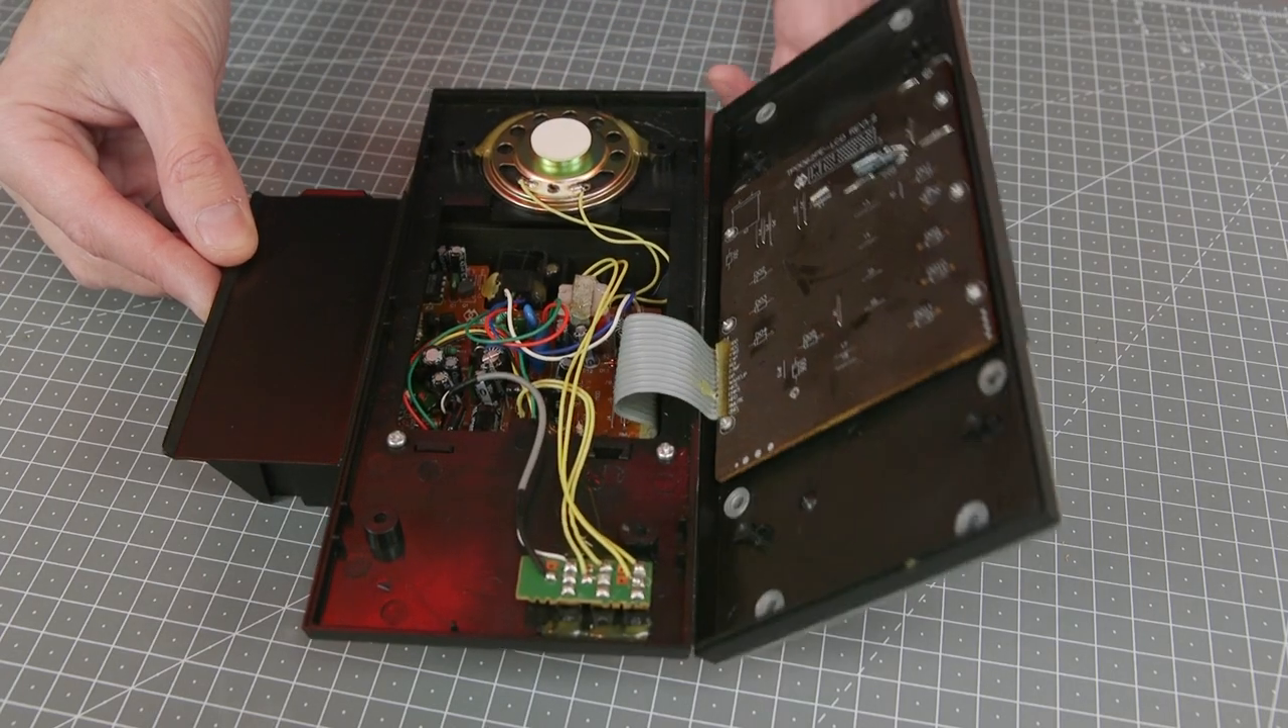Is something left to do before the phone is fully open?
No.